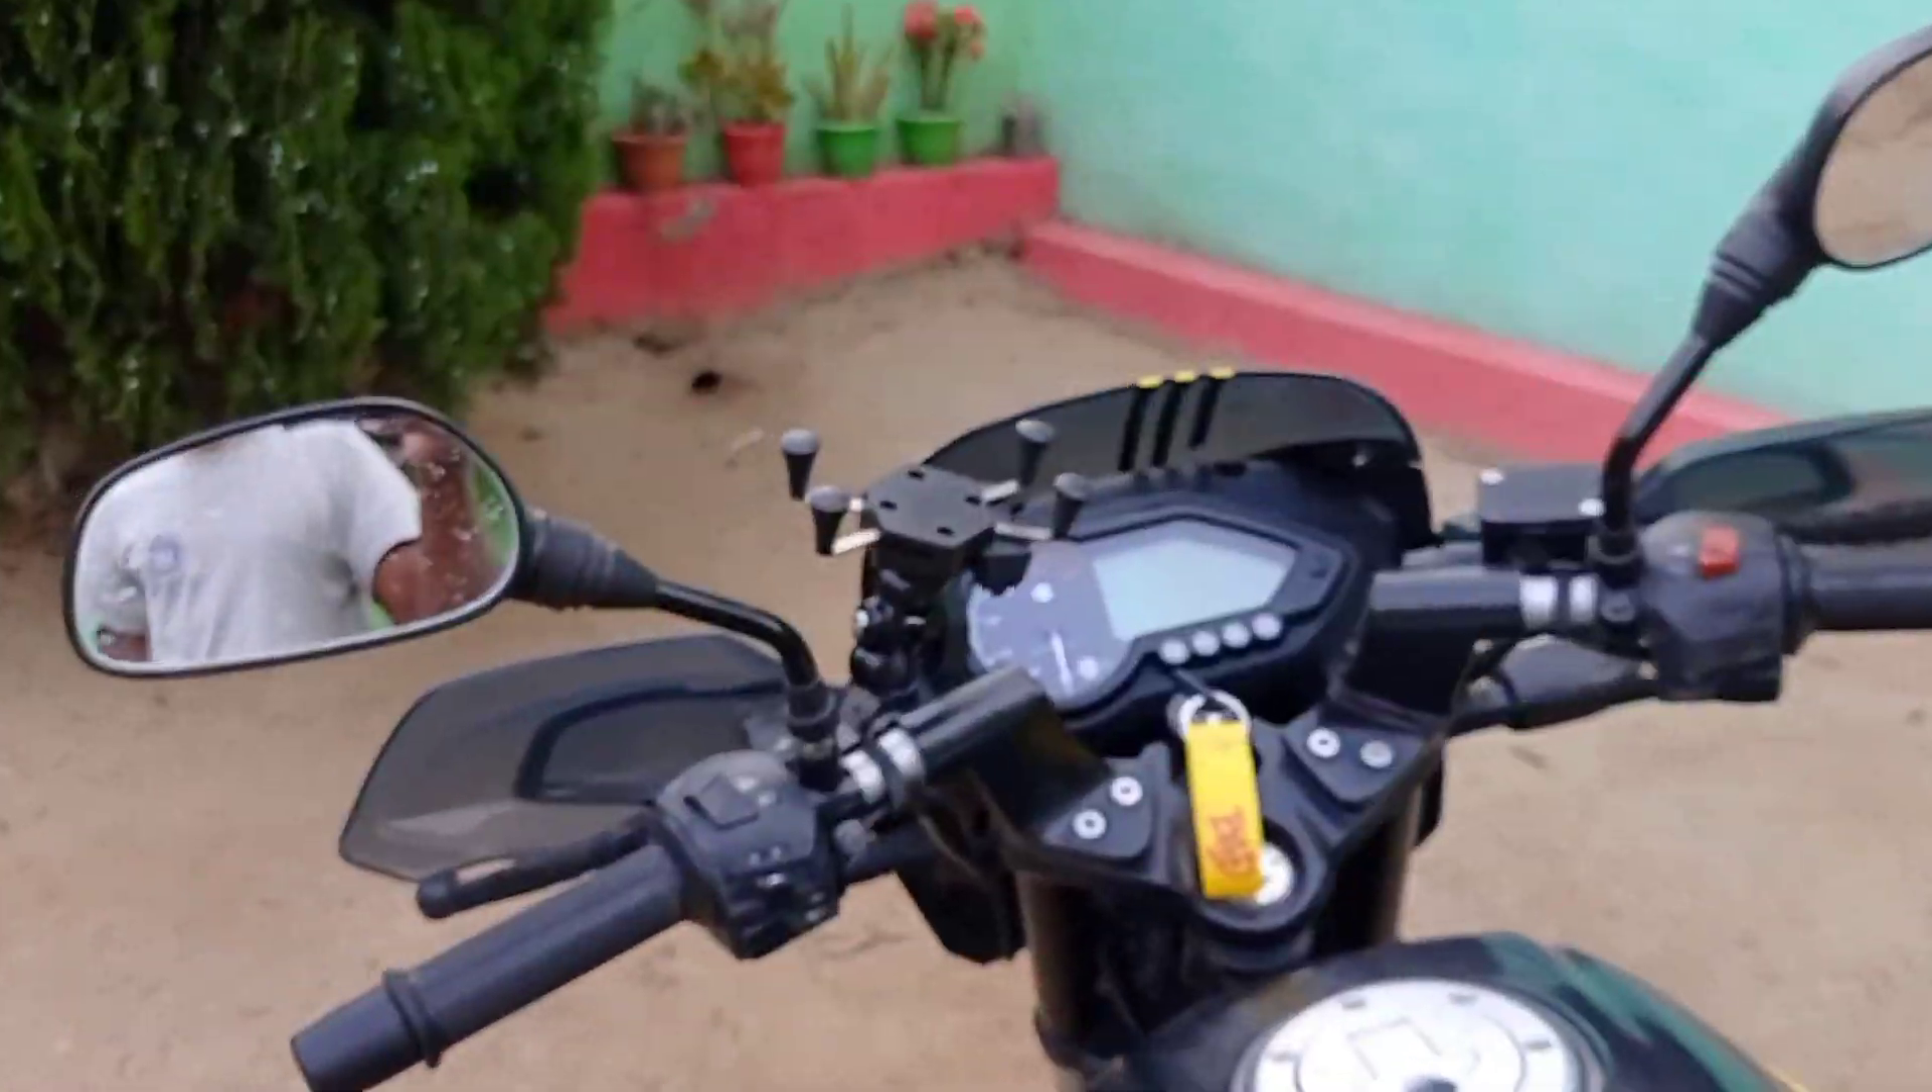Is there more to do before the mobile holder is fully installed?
No.